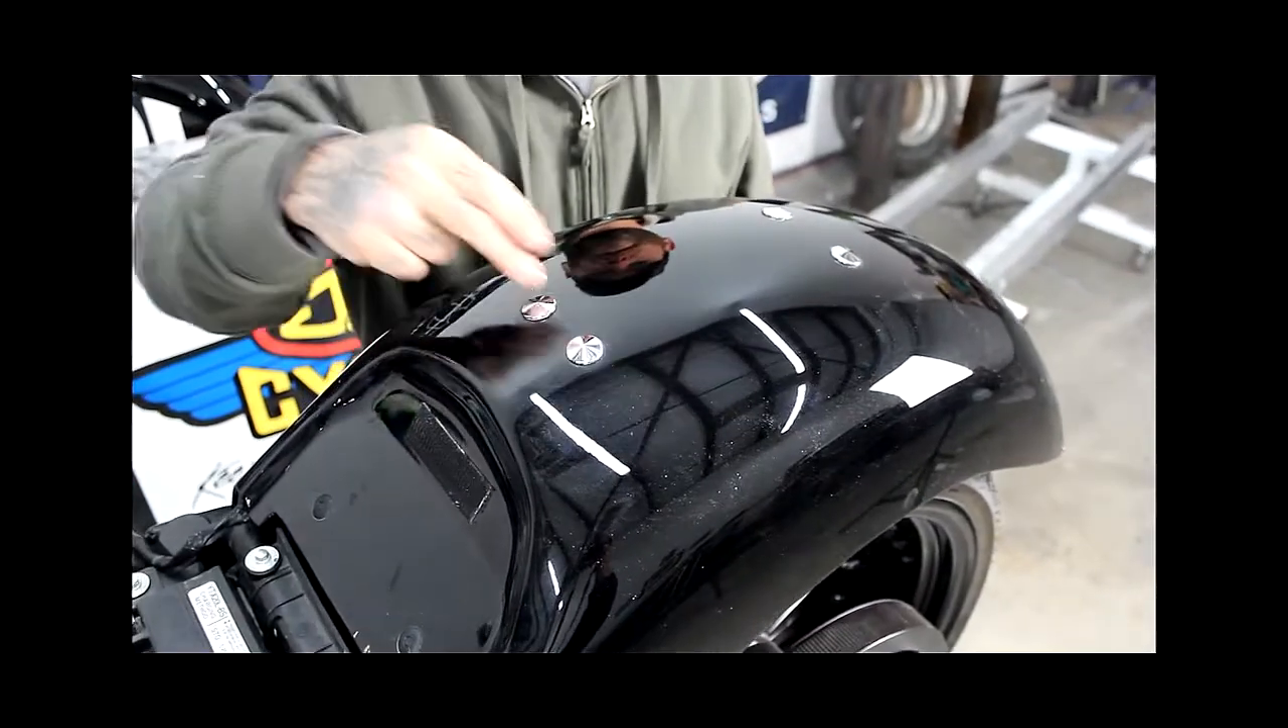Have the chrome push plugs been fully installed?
Yes.